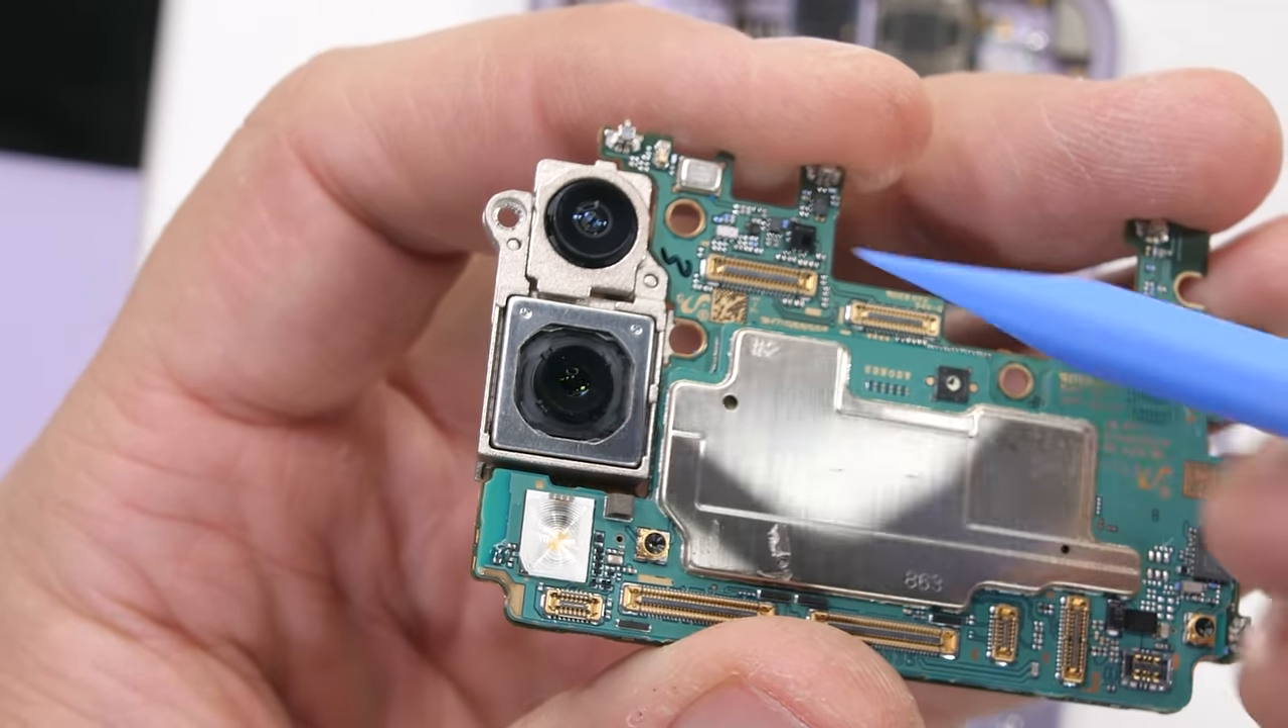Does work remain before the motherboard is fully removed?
No.